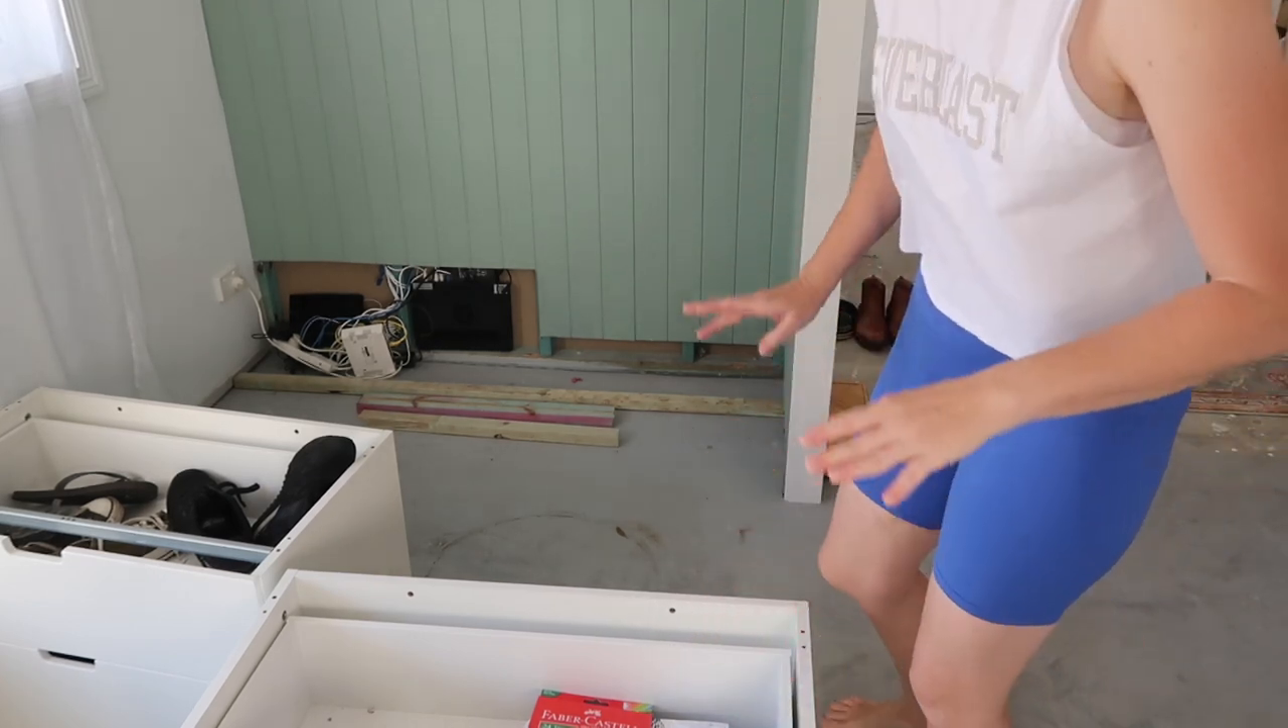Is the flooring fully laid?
No.